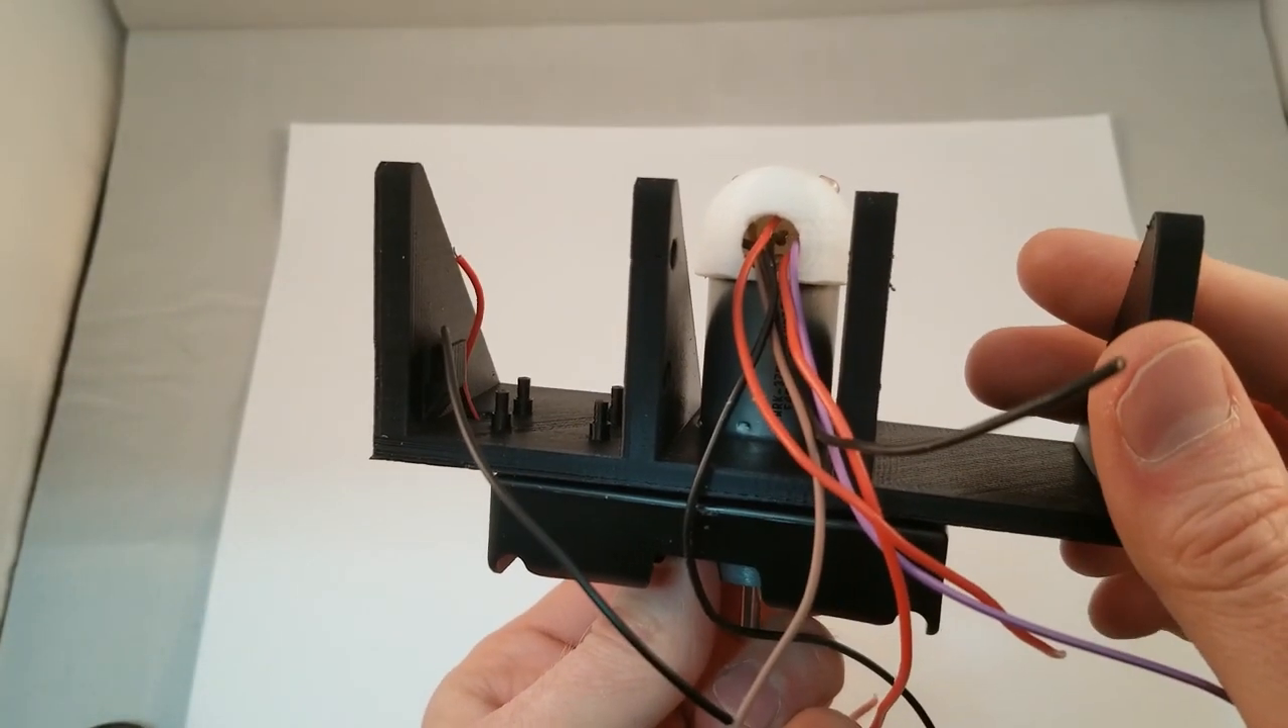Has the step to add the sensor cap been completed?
Yes.